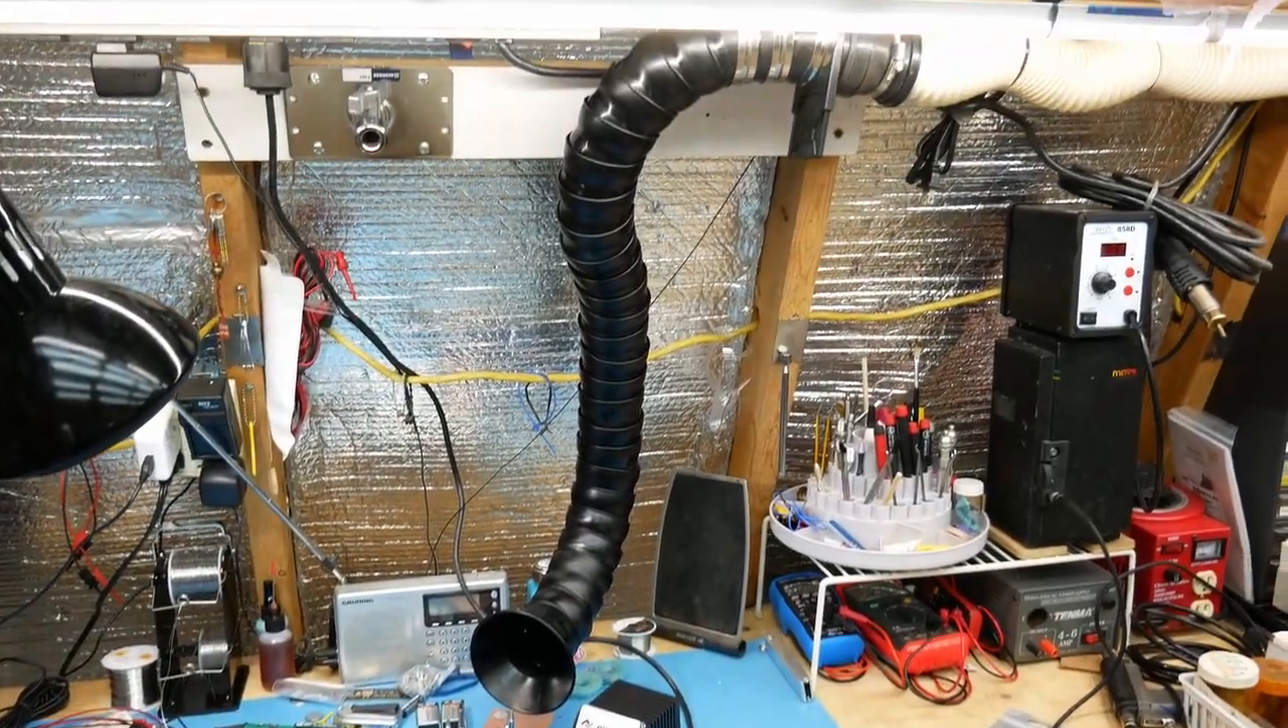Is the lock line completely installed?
Yes.